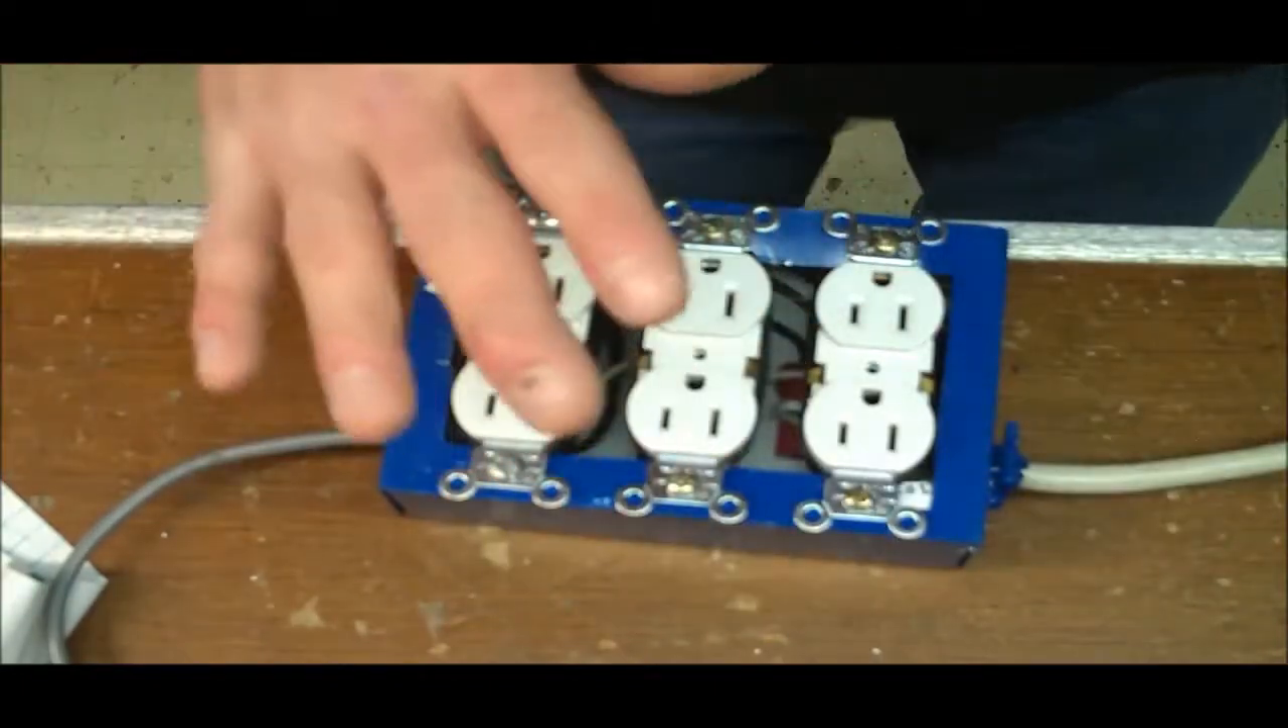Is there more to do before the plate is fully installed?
Yes.